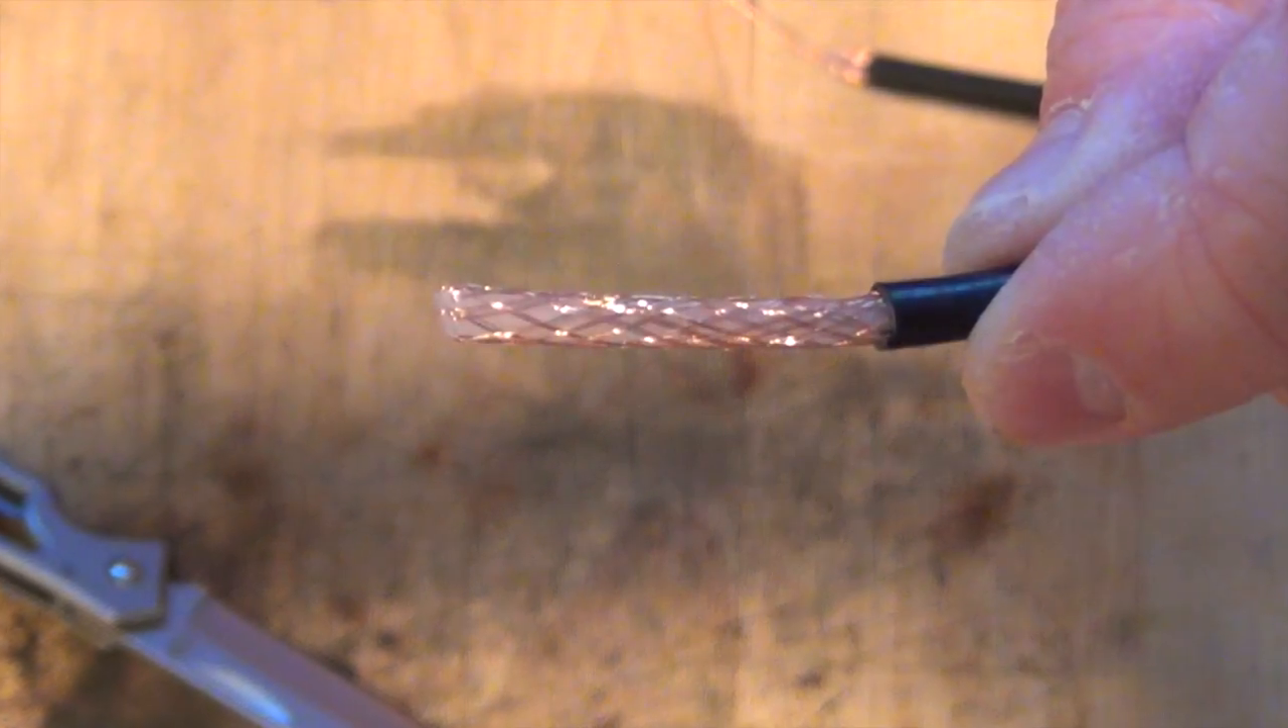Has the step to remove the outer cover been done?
Yes.